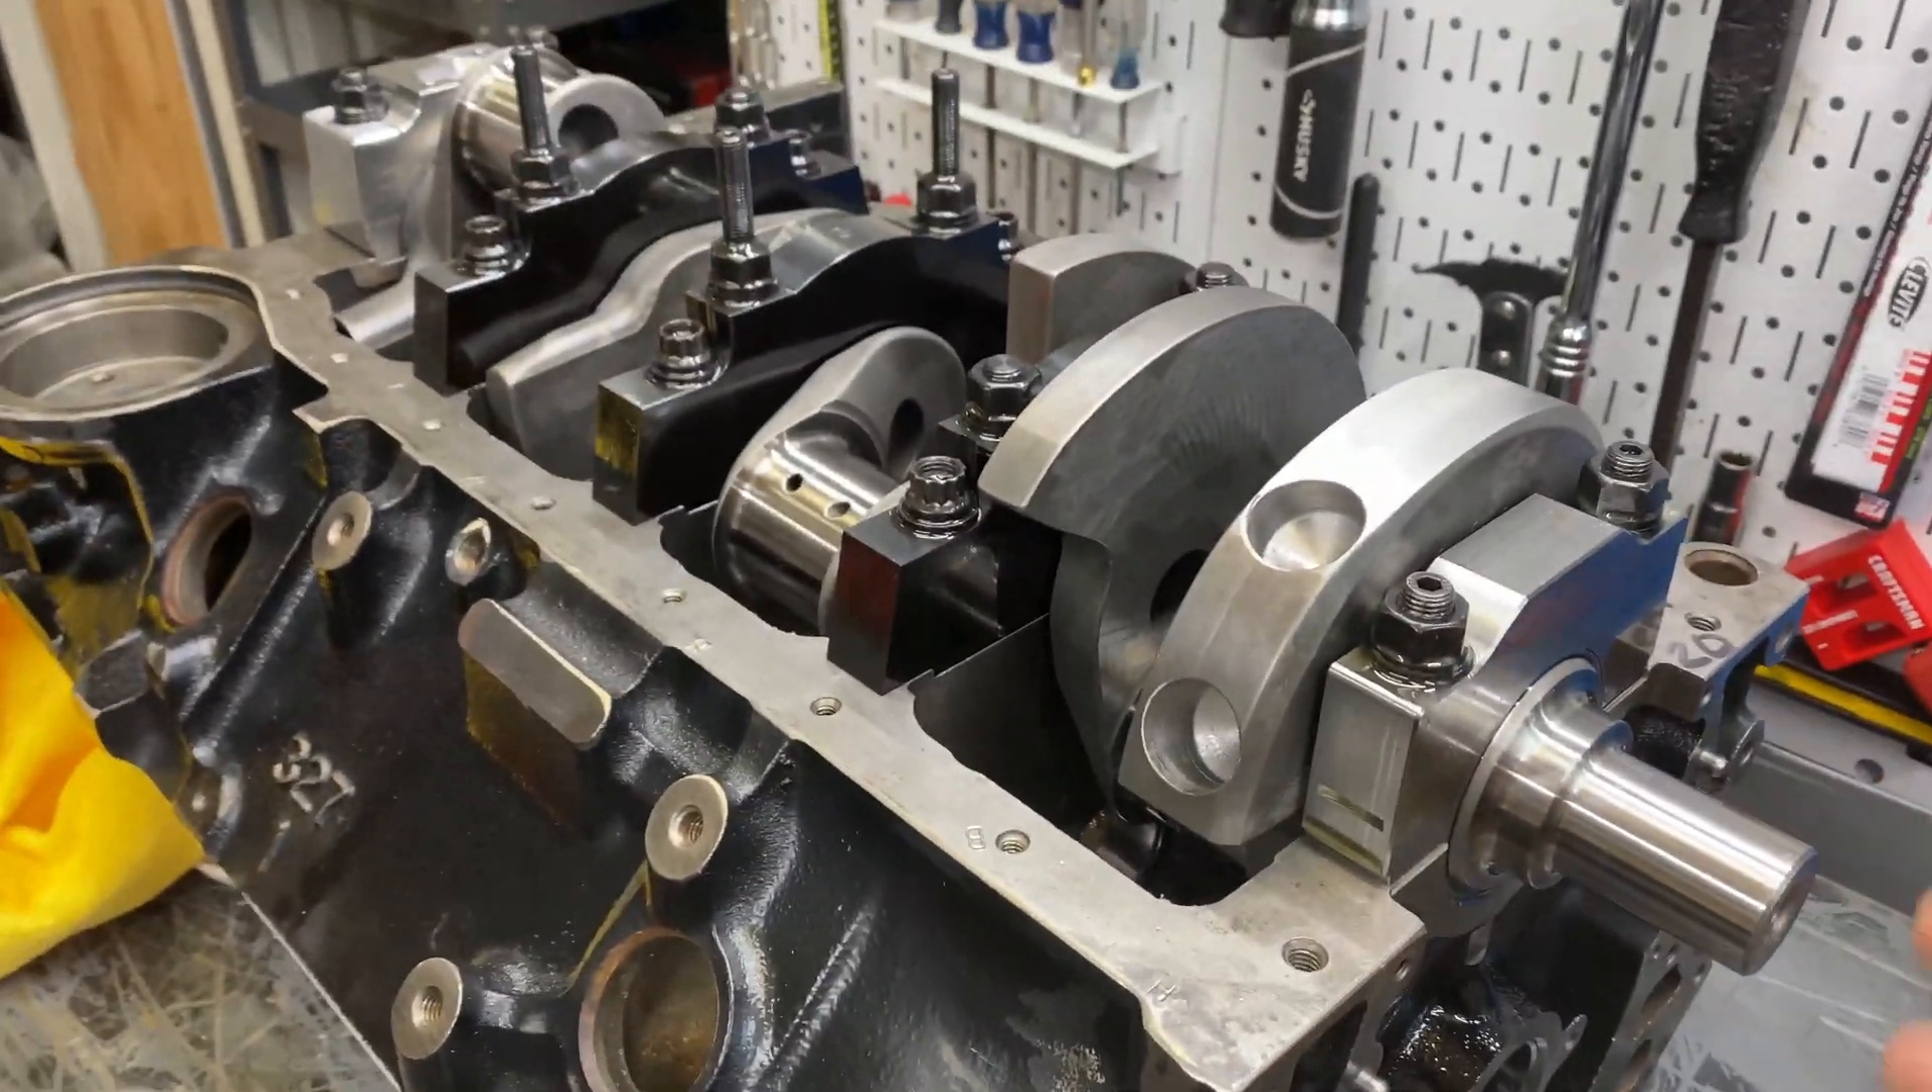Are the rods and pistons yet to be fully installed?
Yes.